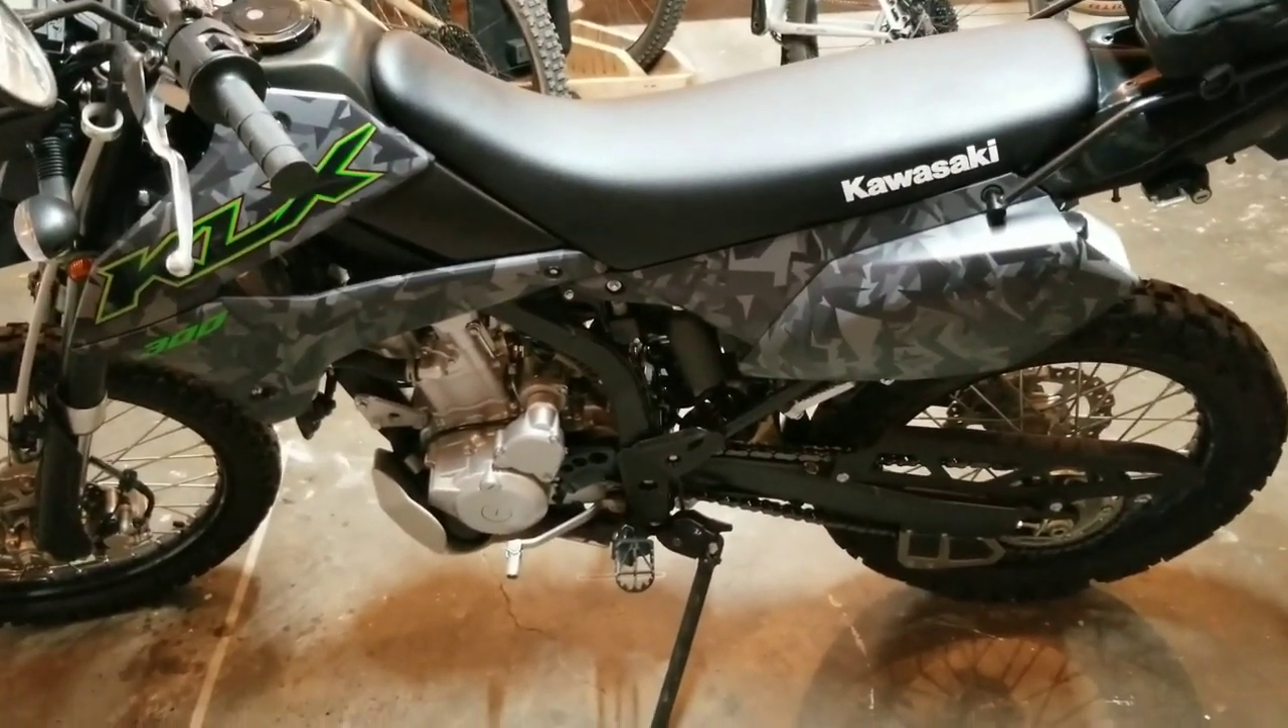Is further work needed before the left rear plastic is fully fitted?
No.